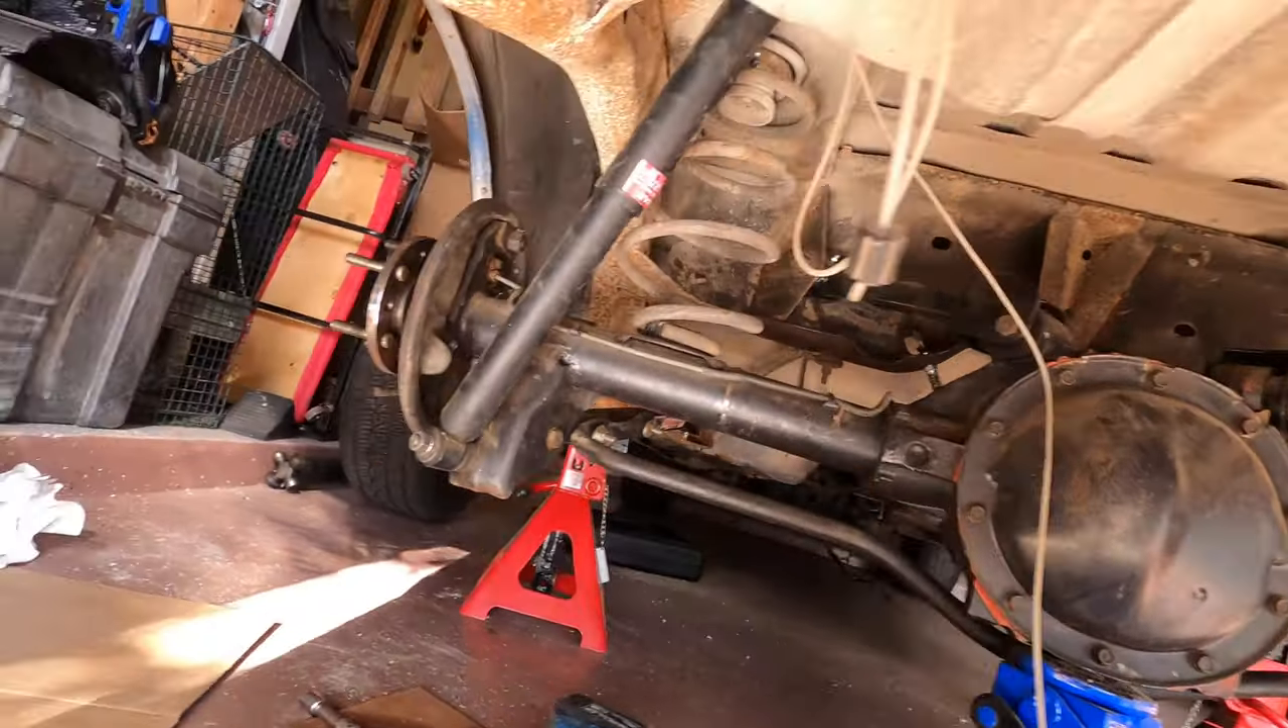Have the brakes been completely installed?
No.